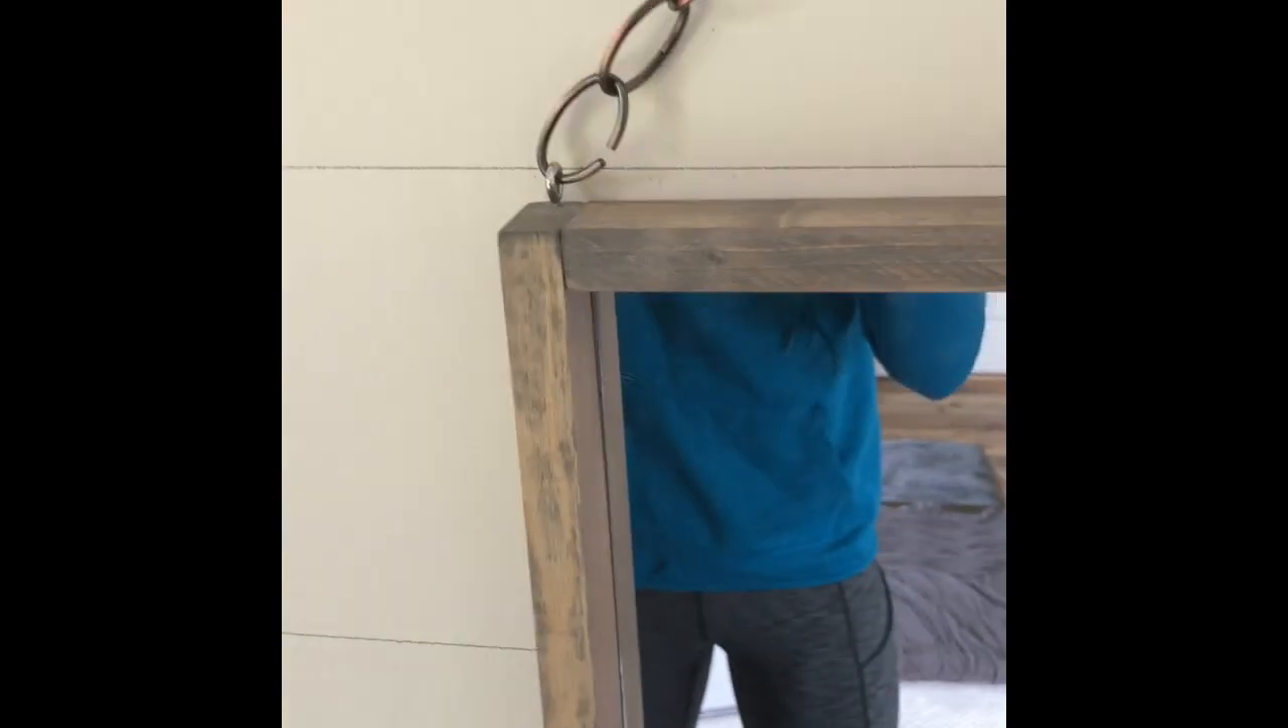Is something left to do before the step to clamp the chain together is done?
Yes.